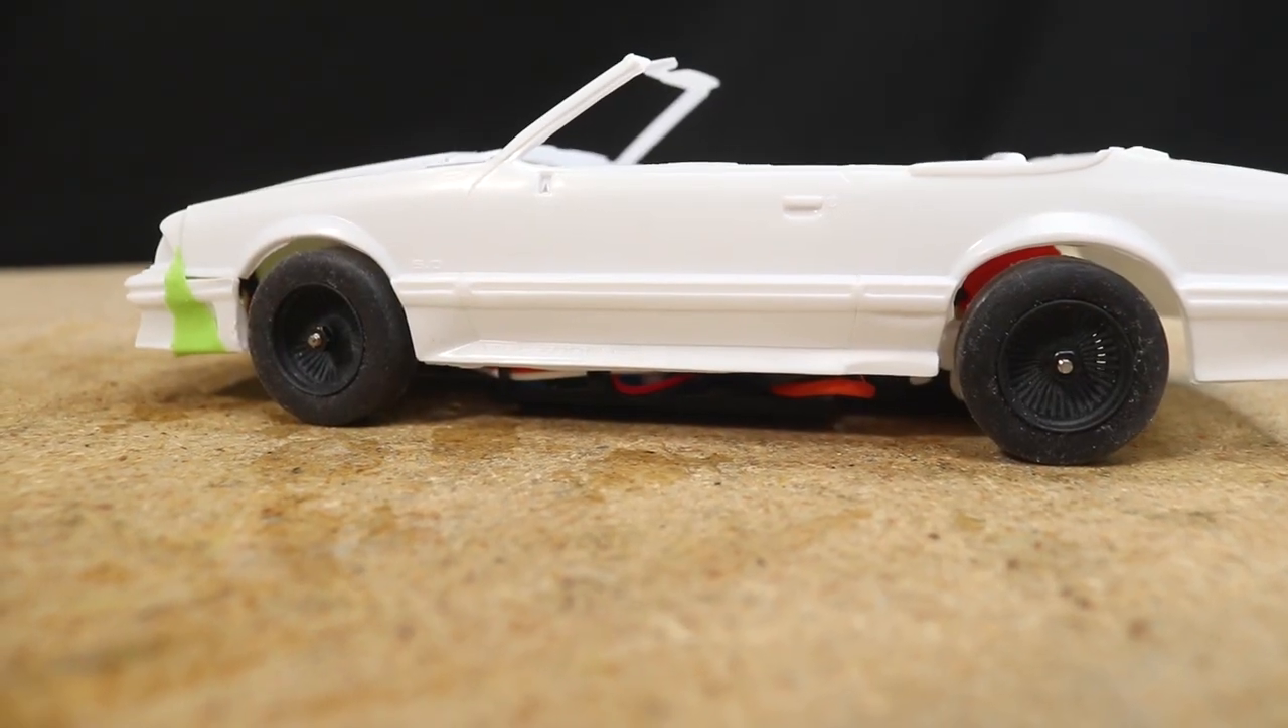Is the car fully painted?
No.